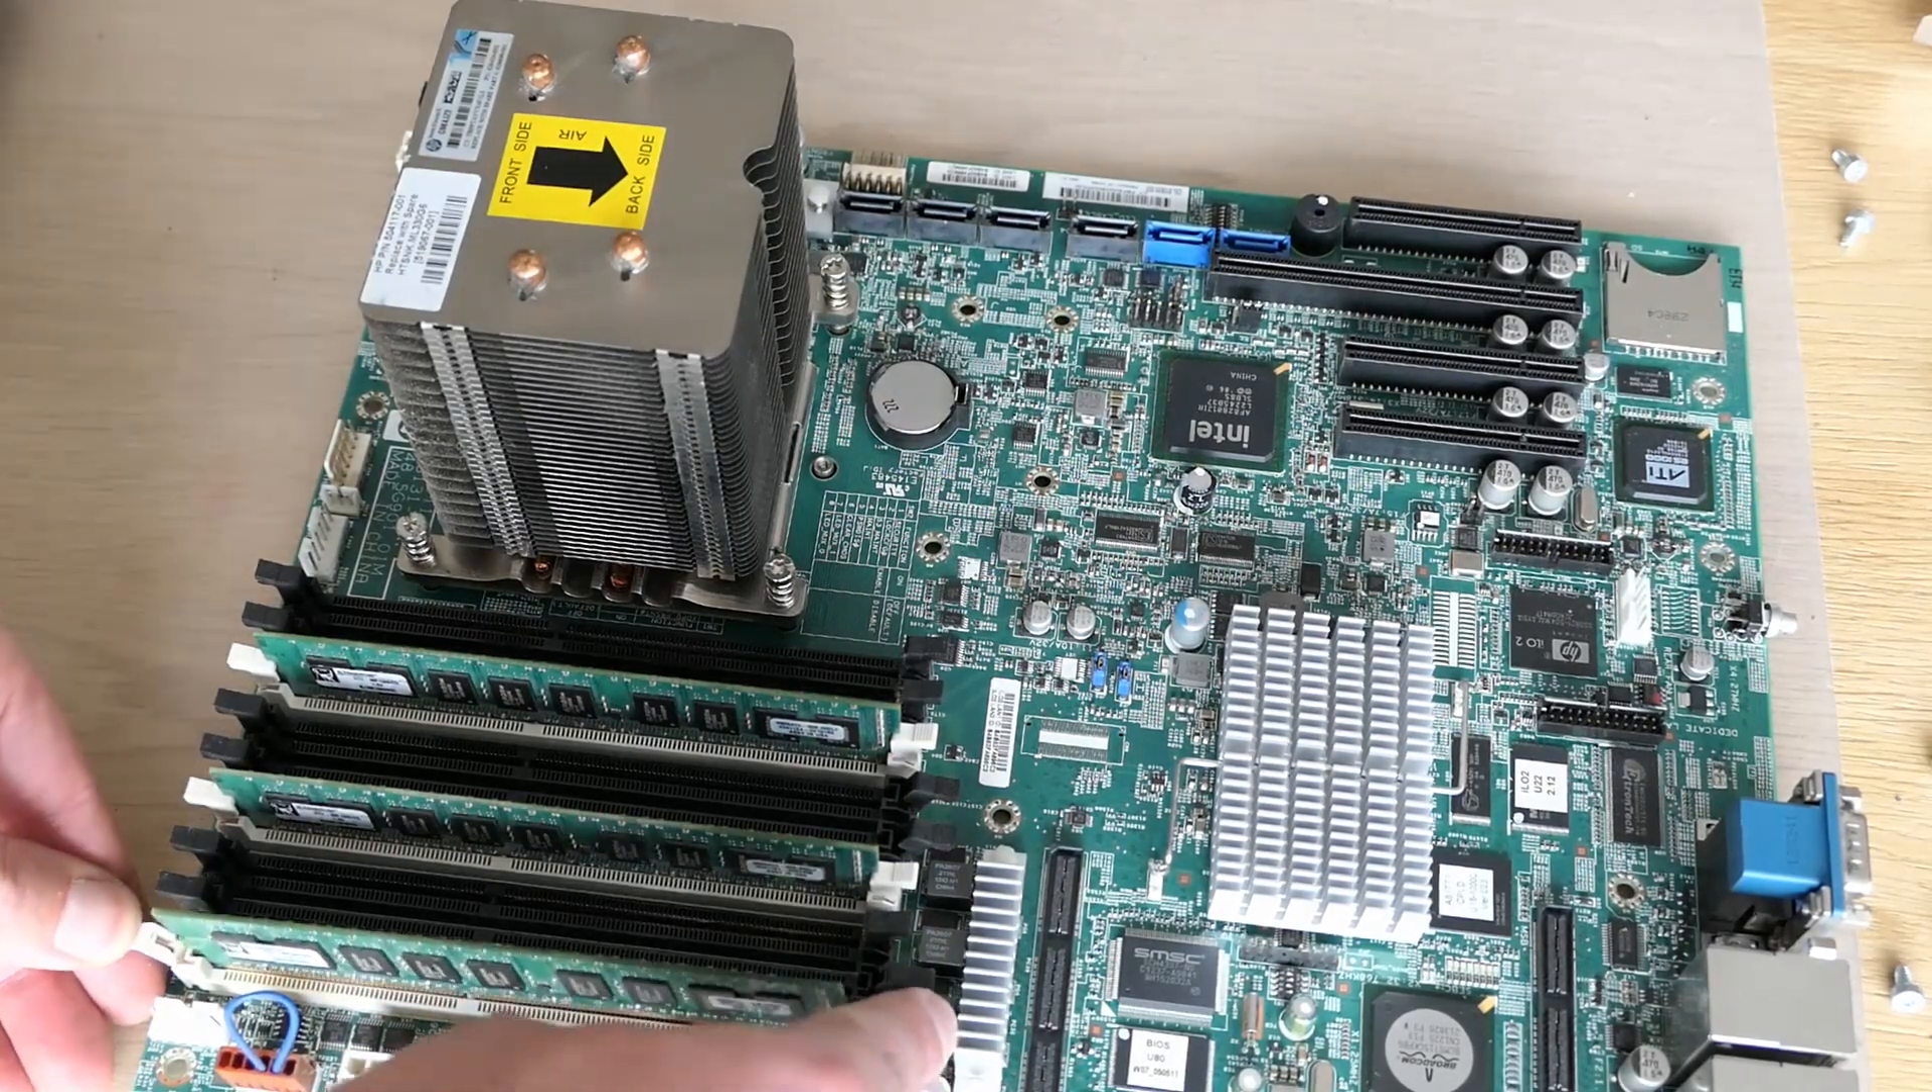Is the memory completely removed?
No.